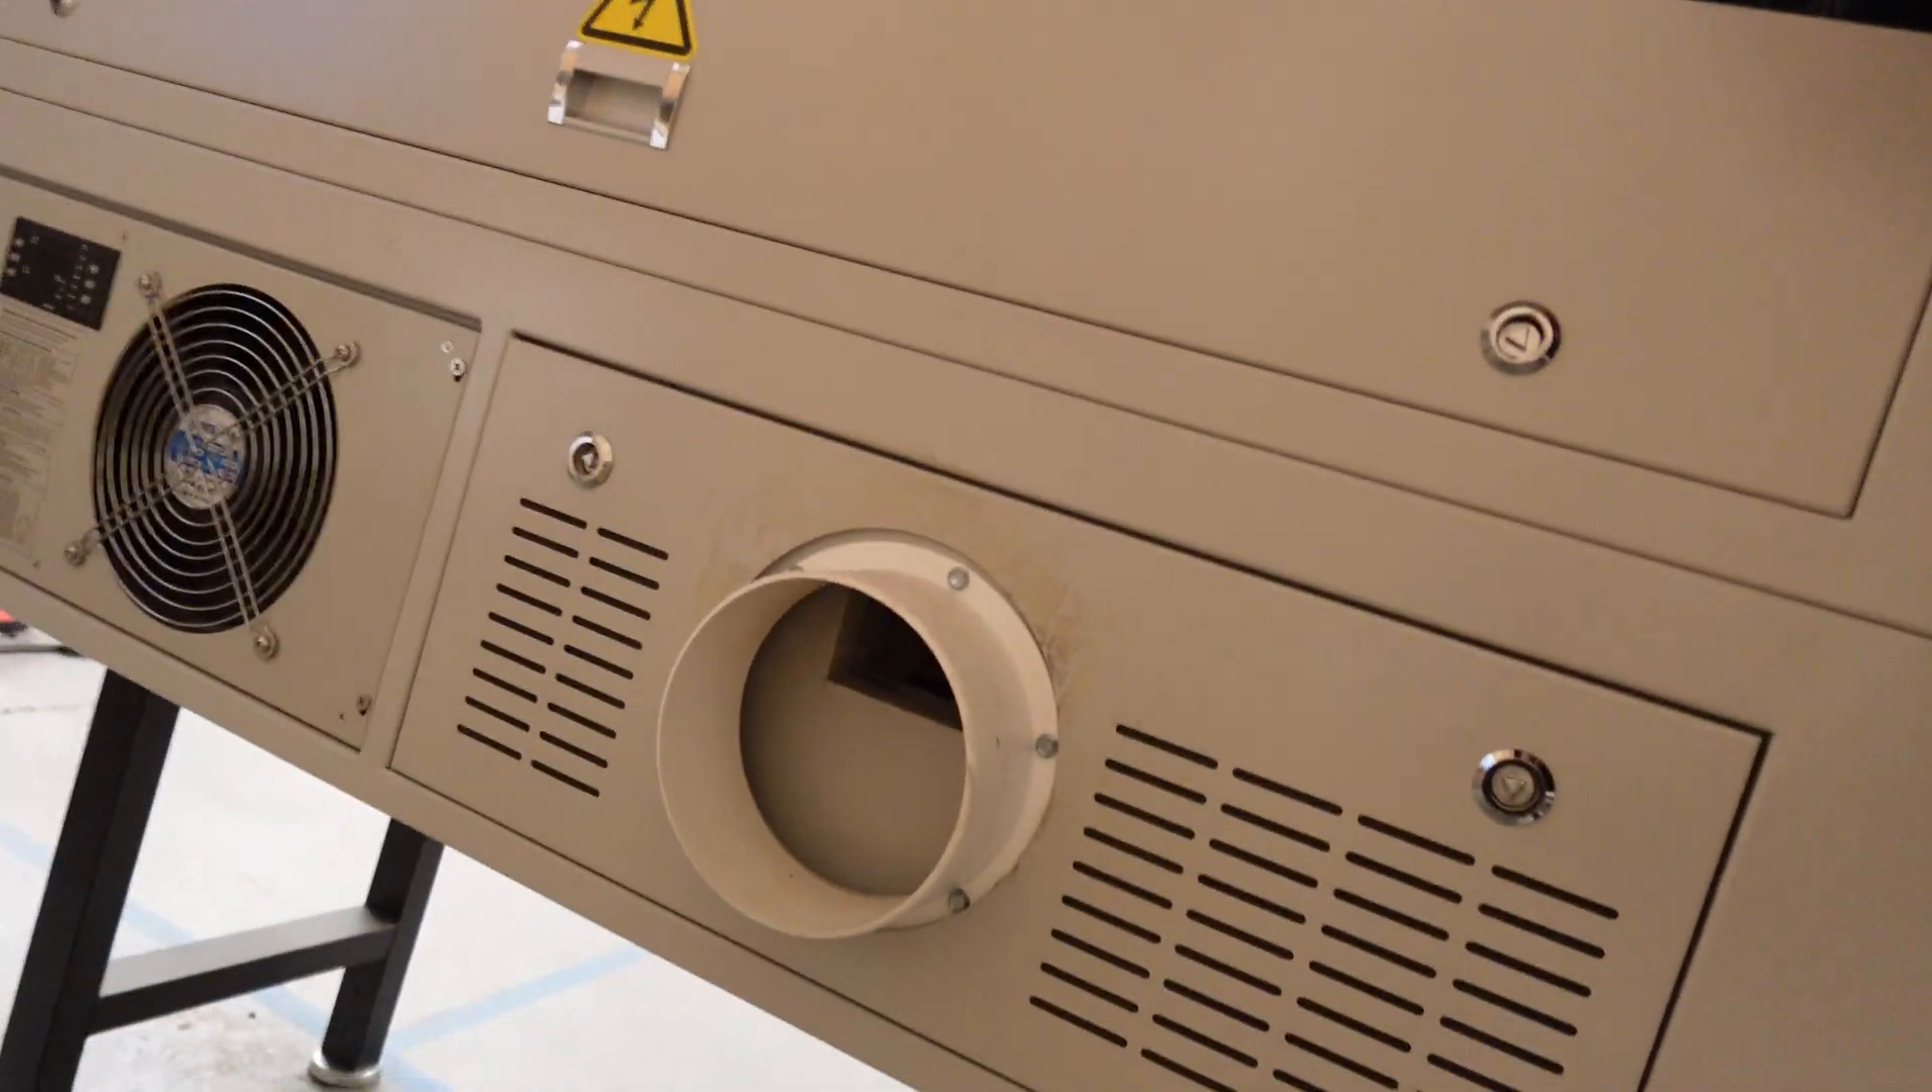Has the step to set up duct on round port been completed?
No.